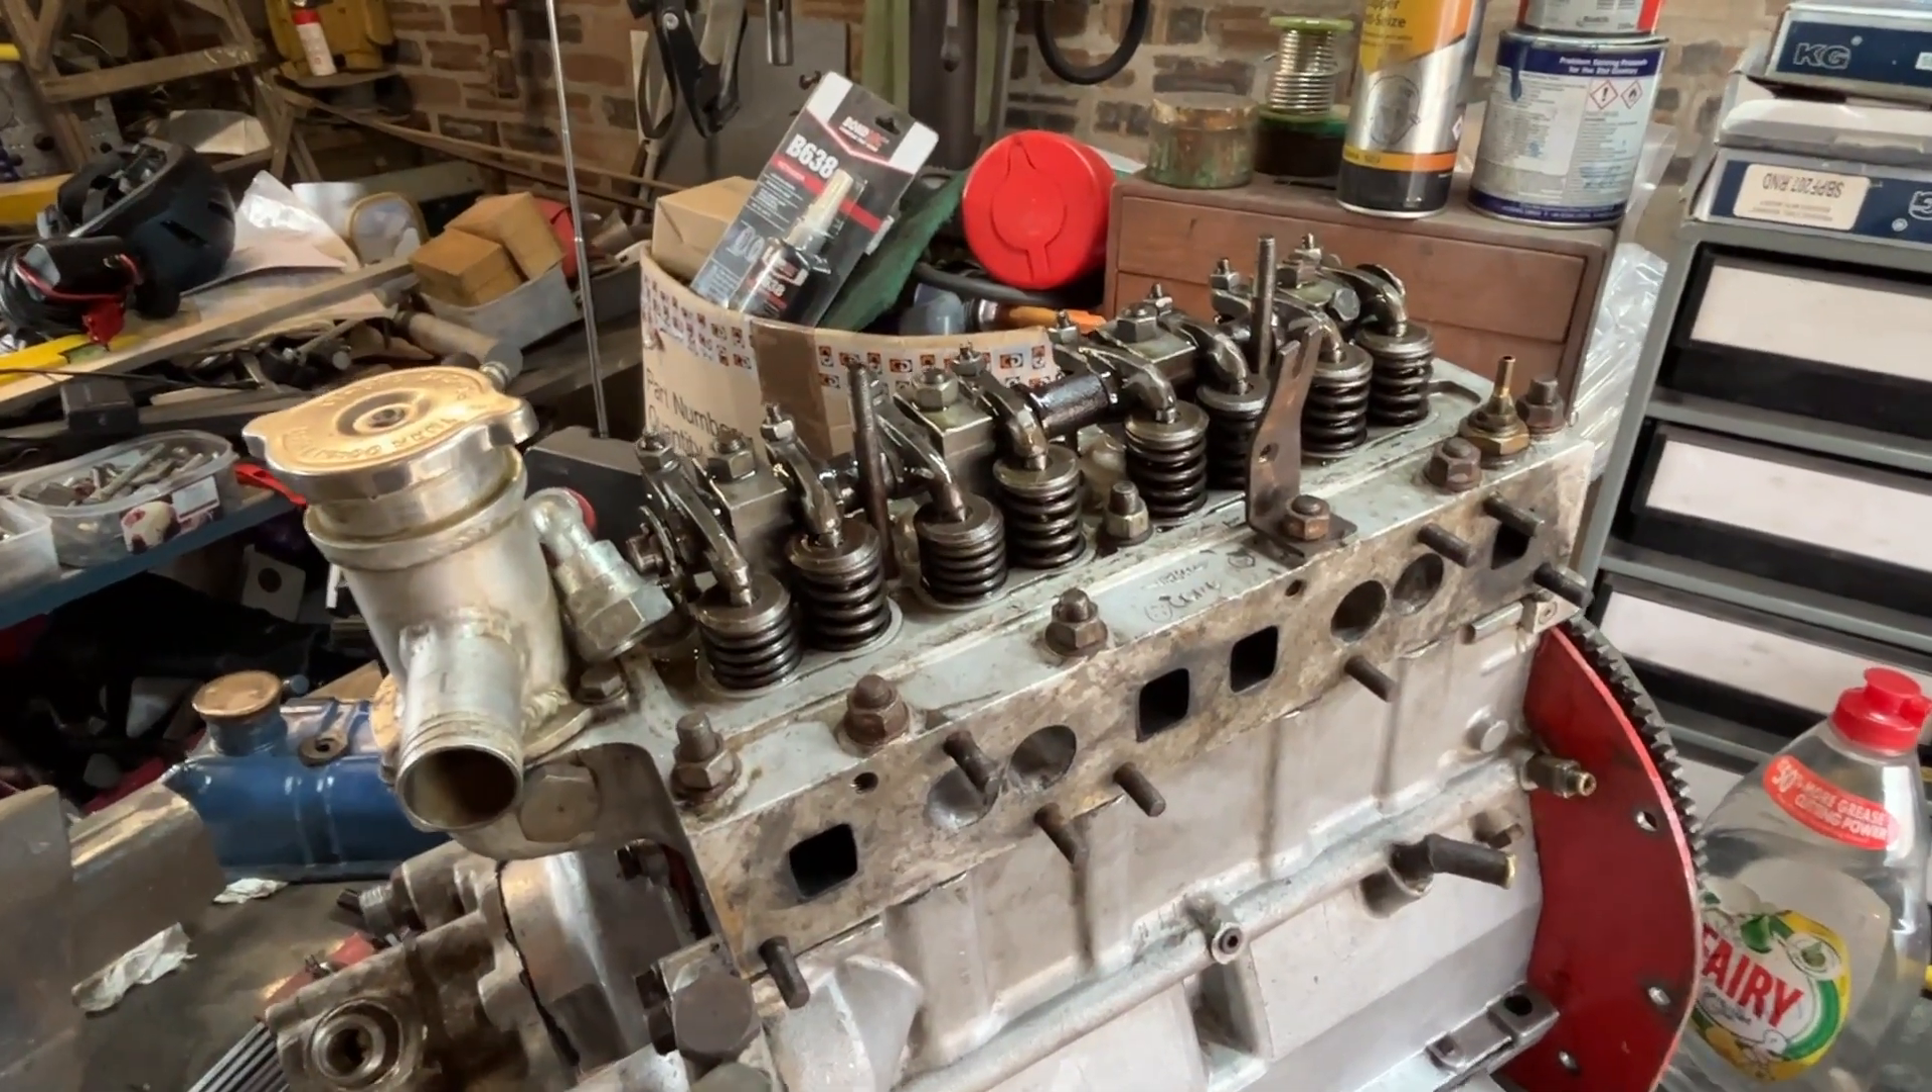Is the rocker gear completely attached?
Yes.